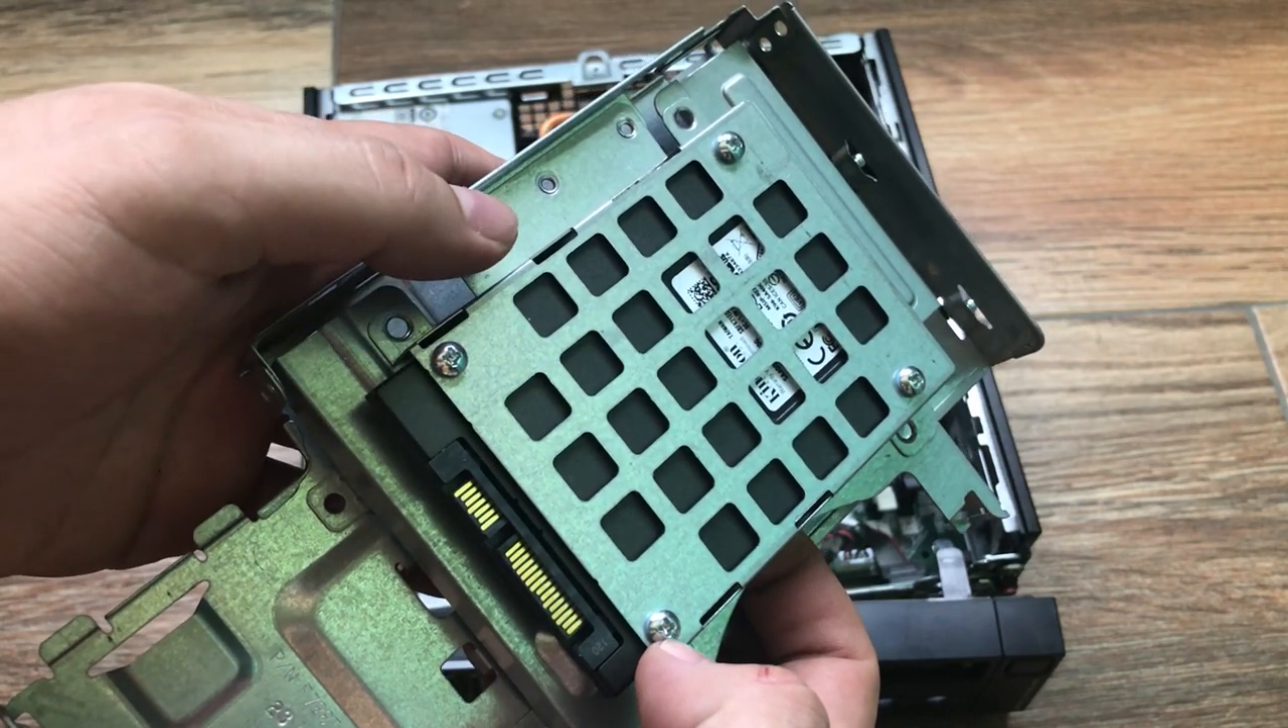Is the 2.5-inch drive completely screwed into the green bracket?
Yes.